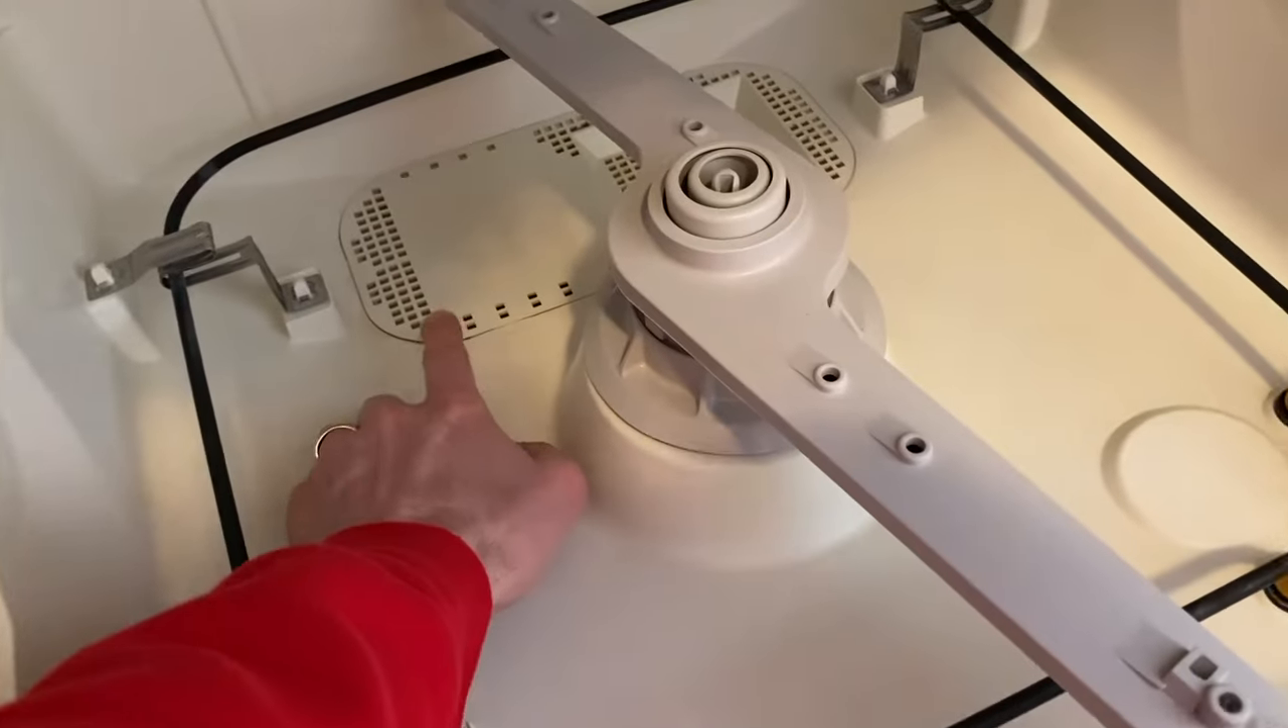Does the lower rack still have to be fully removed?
No.